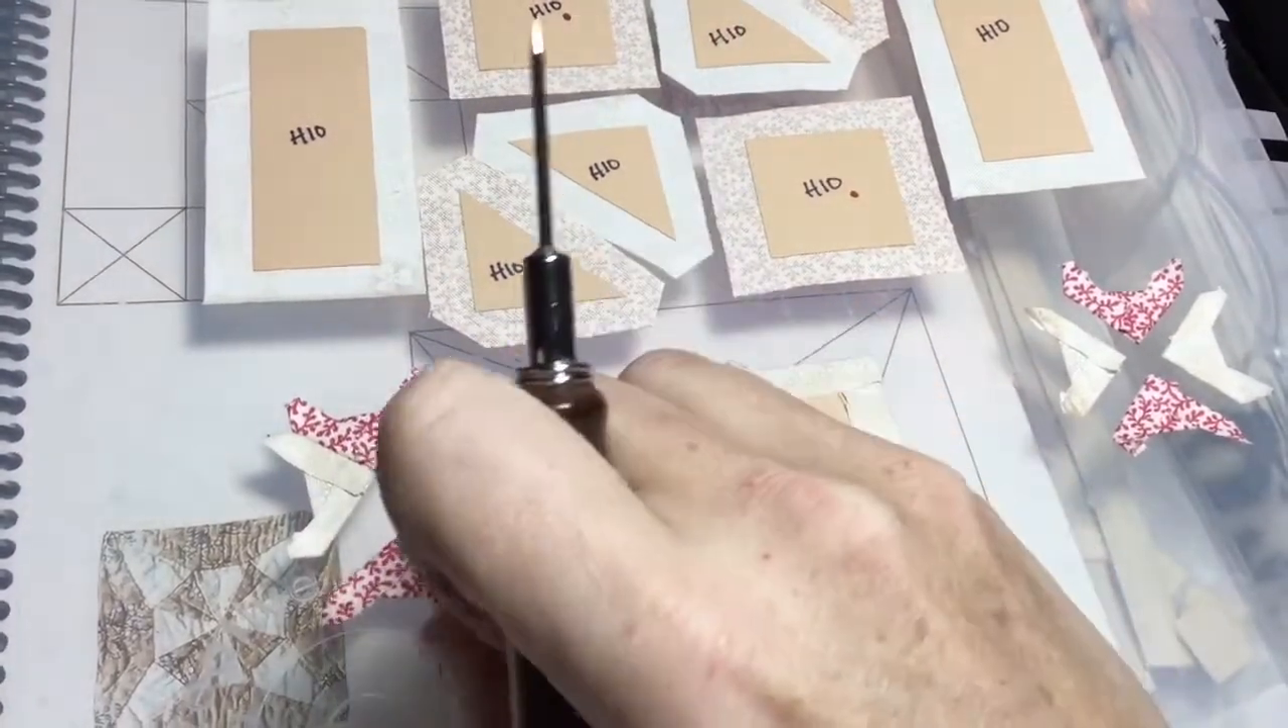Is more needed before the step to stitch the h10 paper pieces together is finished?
Yes.